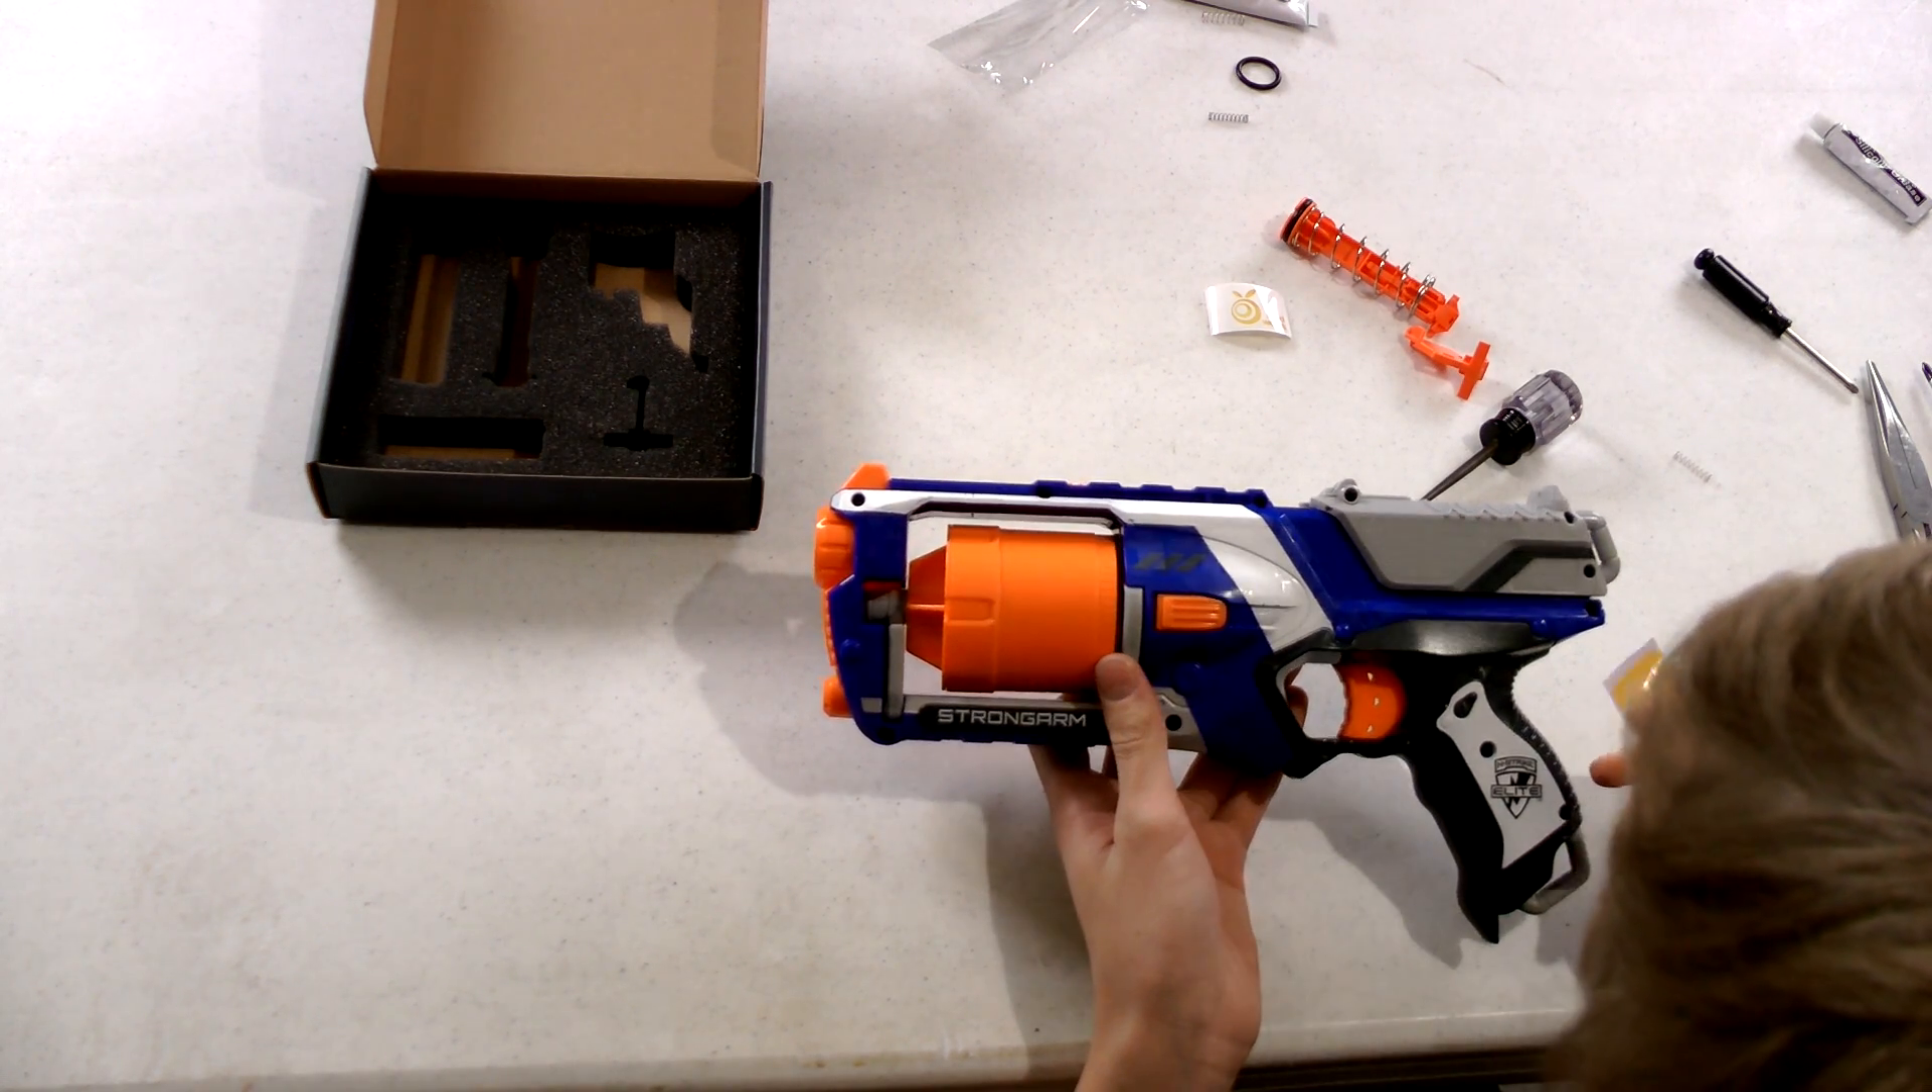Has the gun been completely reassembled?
Yes.